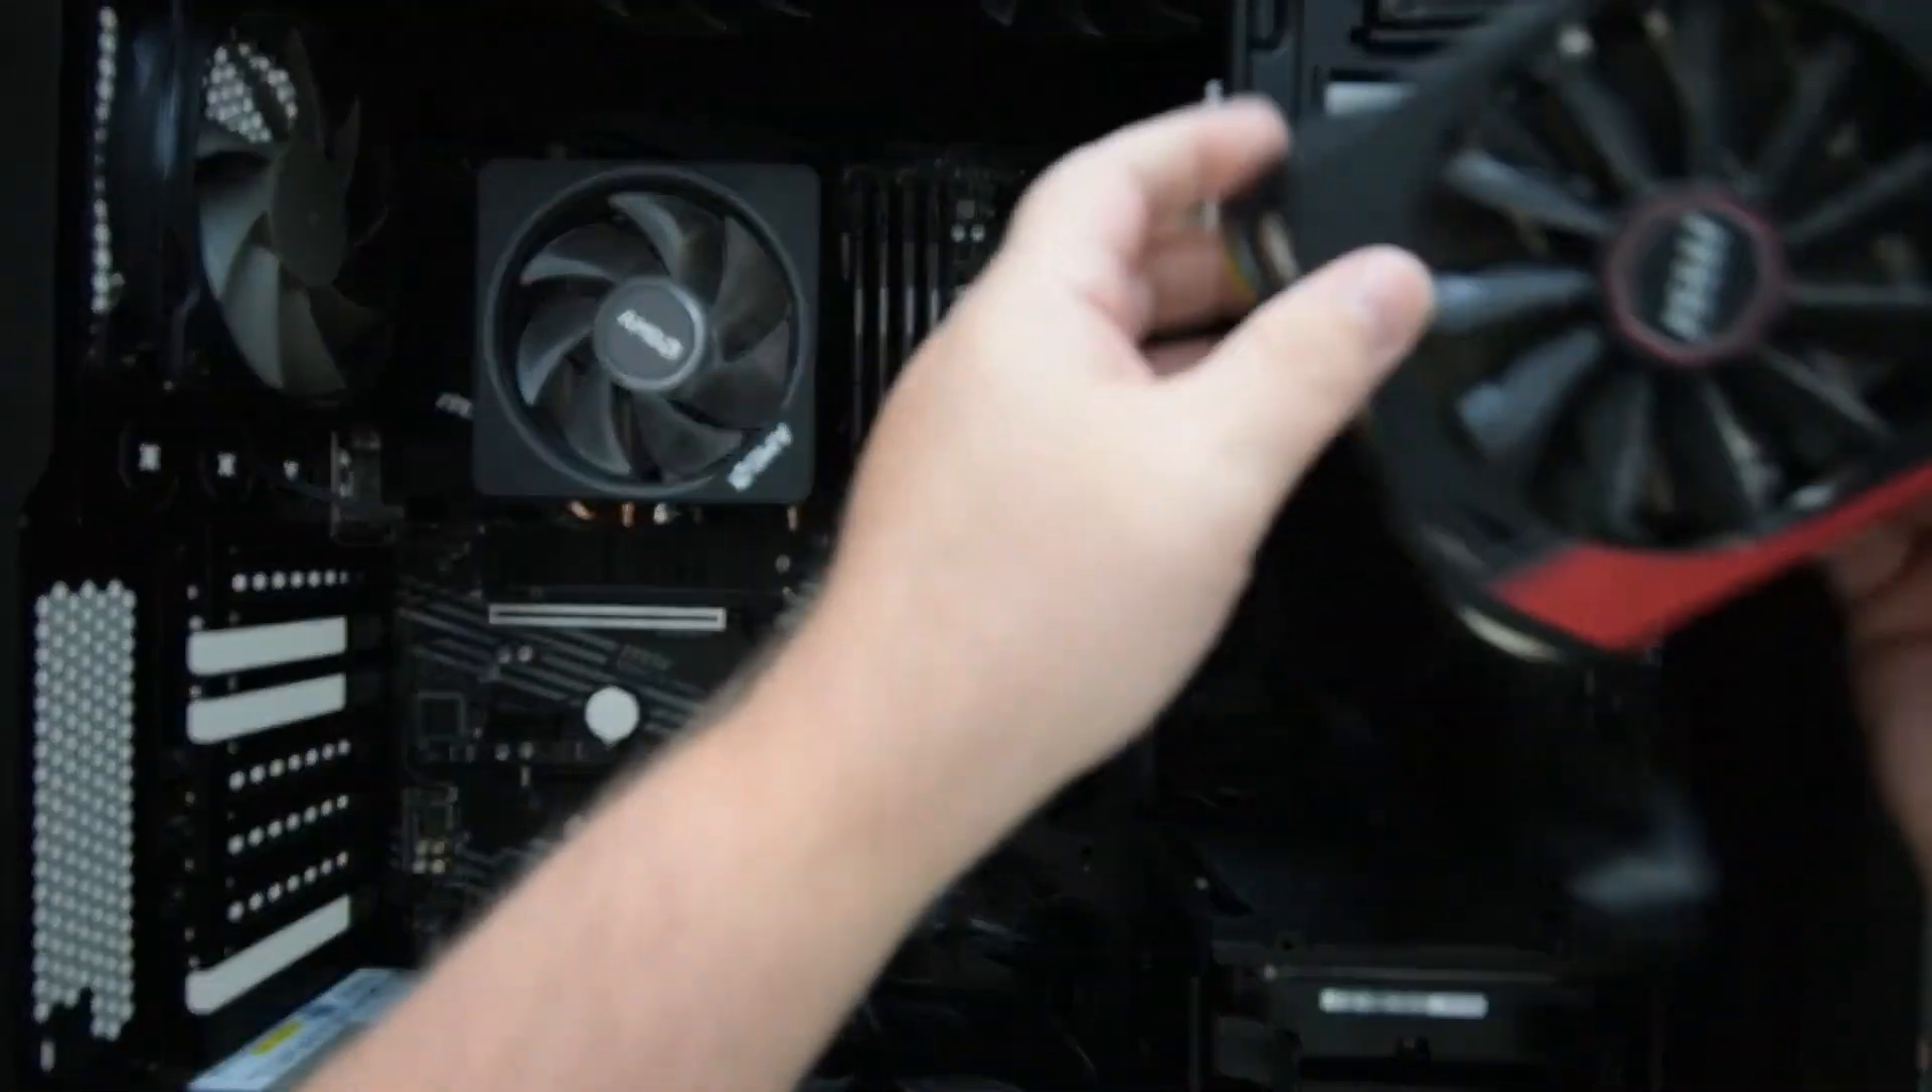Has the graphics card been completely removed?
Yes.